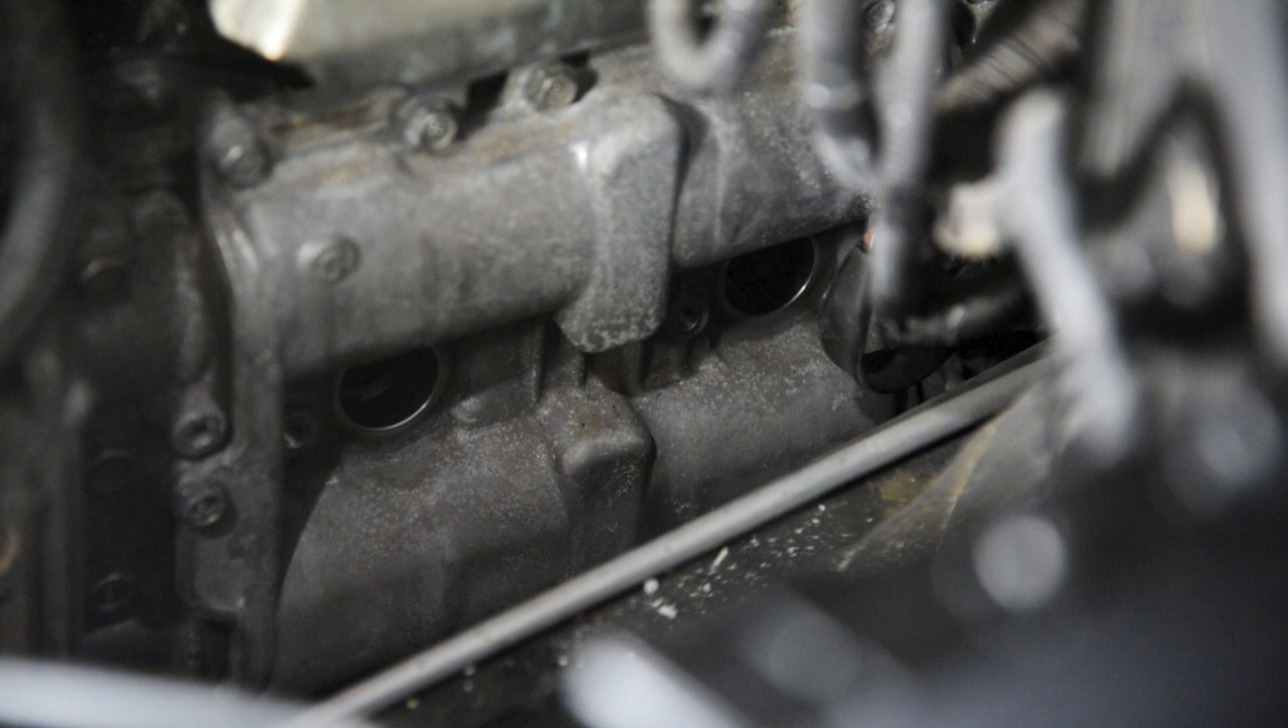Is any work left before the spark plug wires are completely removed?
No.